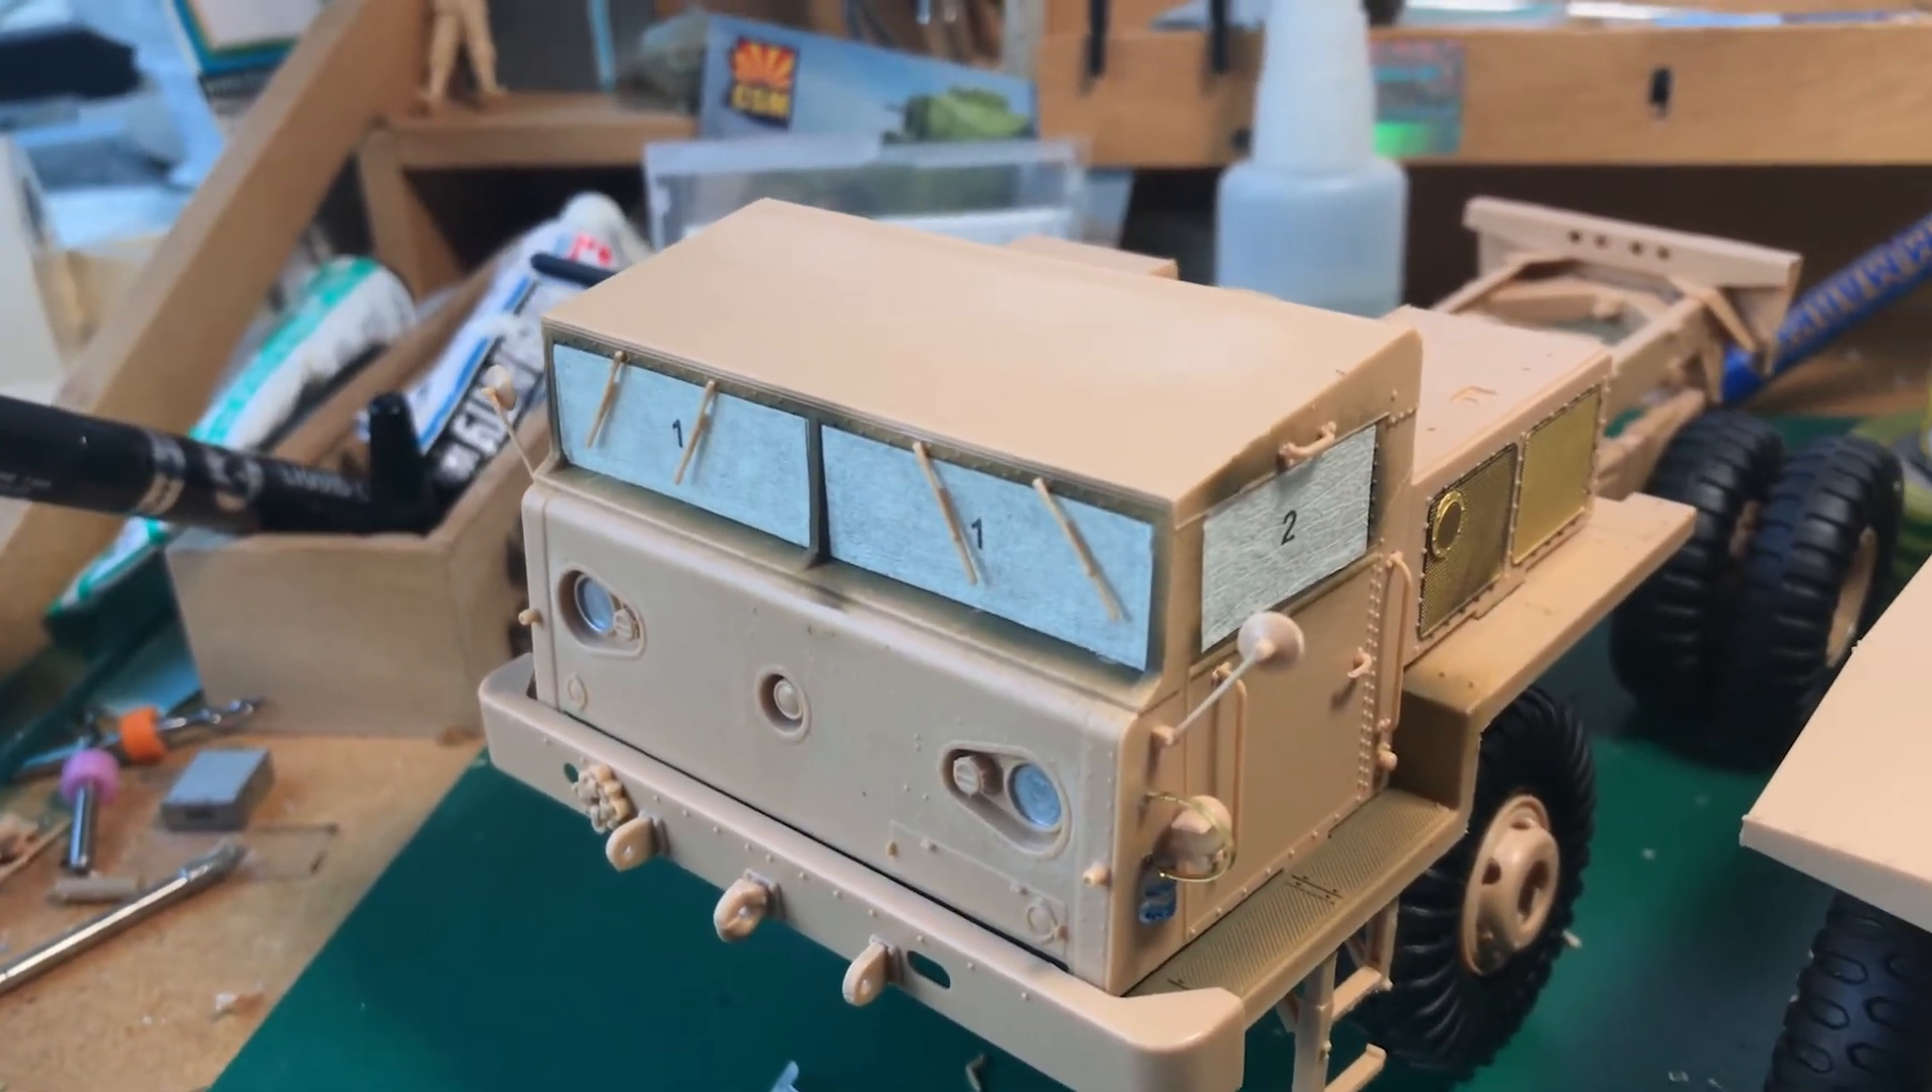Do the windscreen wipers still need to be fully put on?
No.